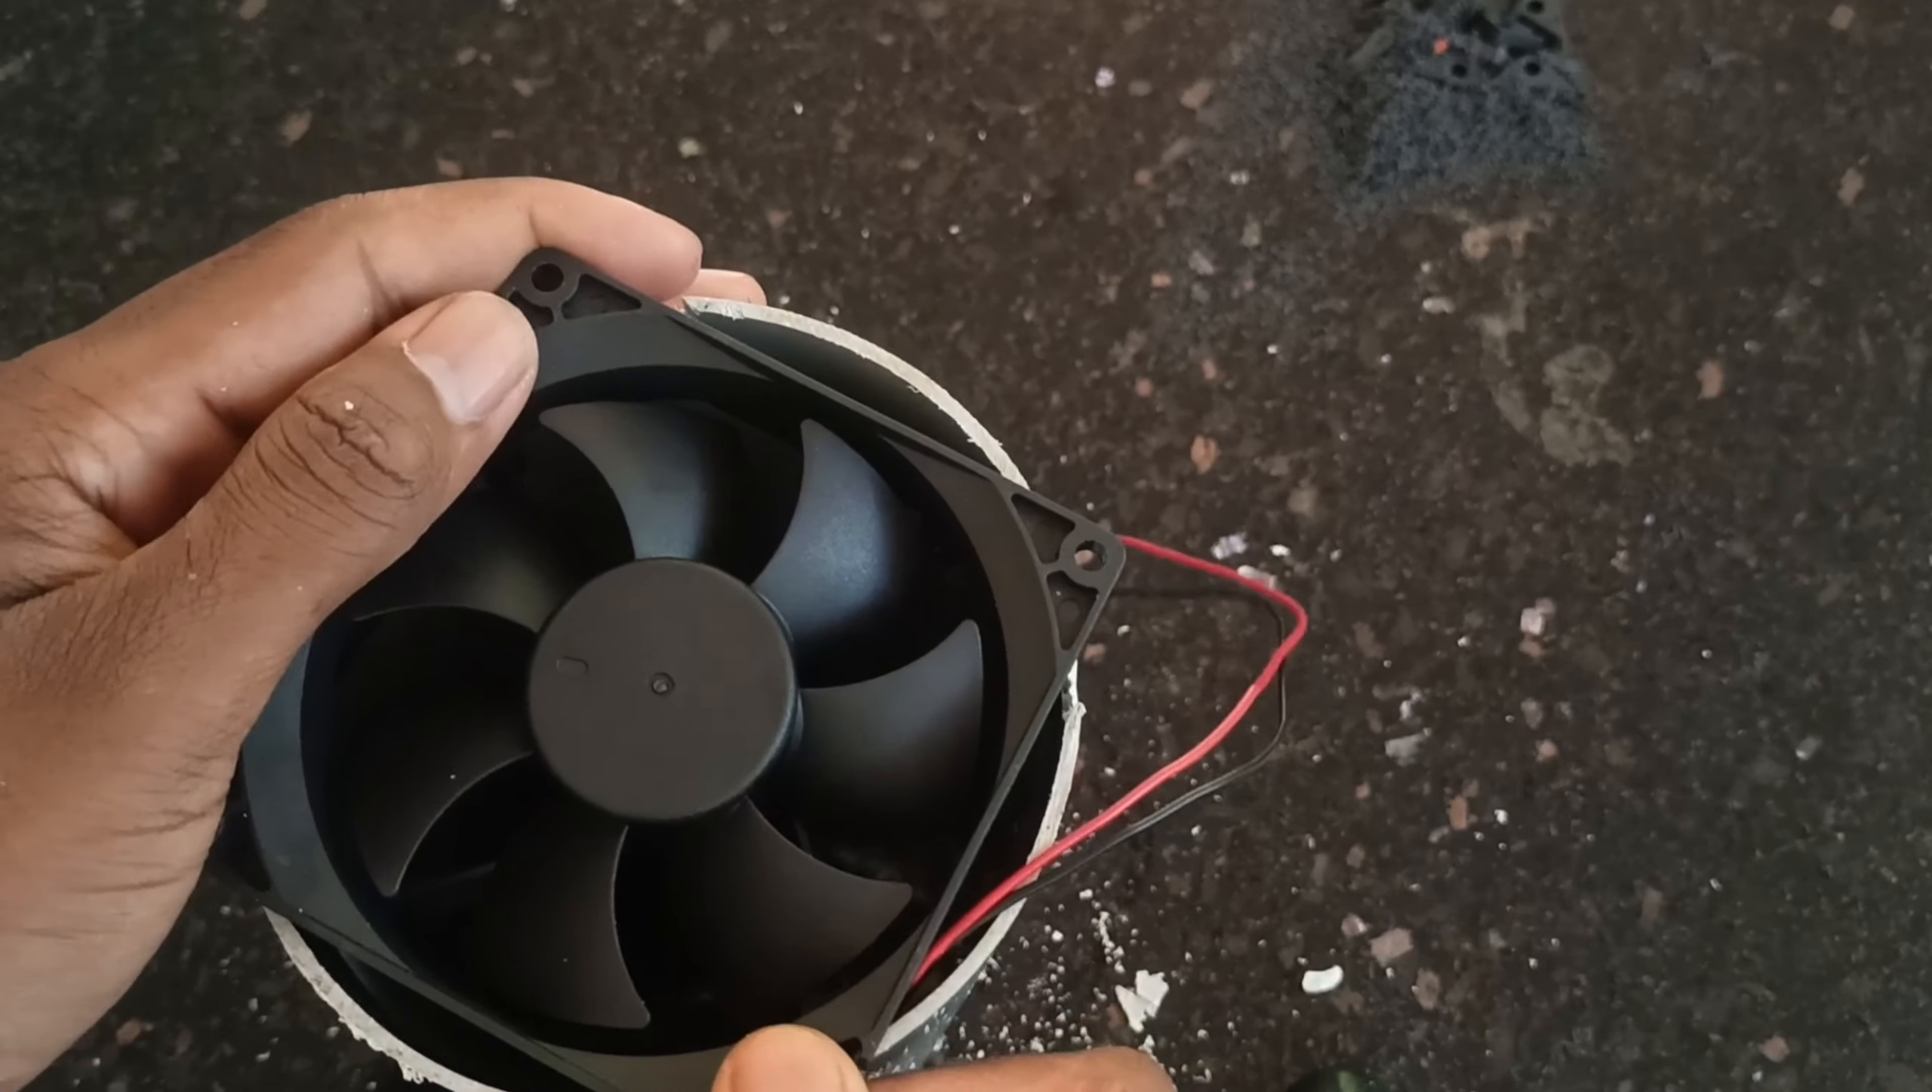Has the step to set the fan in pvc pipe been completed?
No.